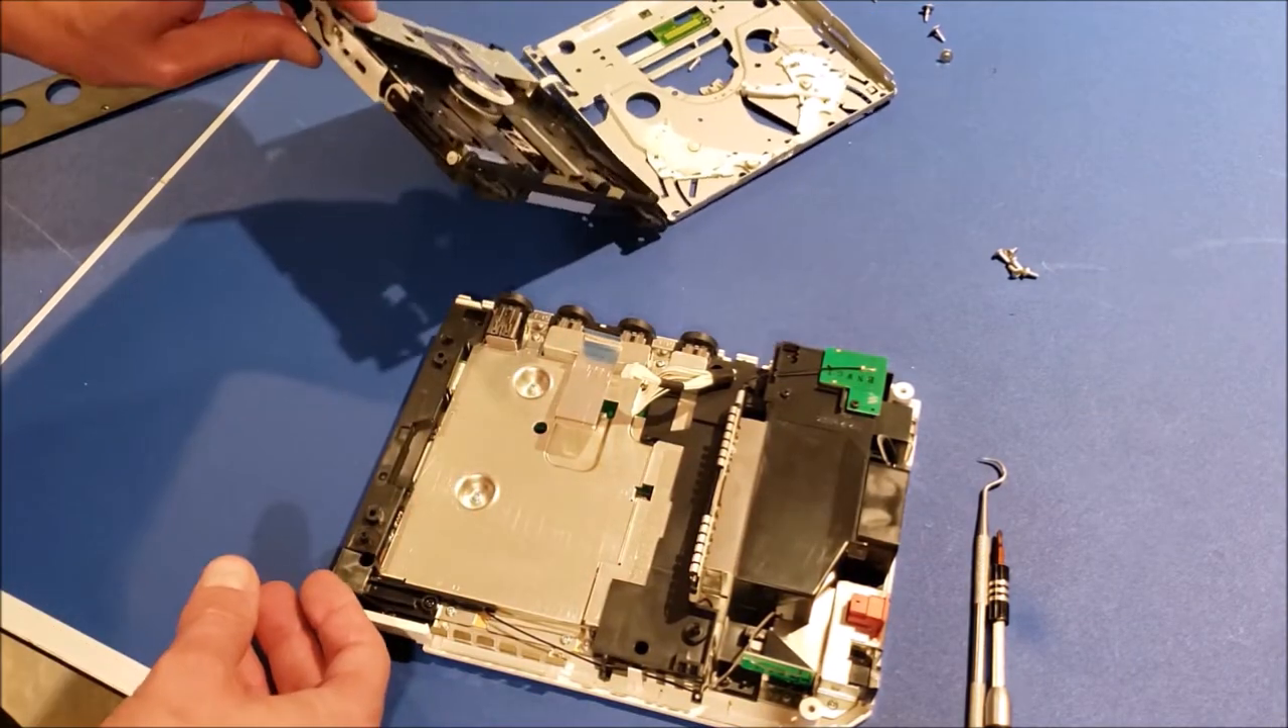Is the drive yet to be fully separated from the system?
No.